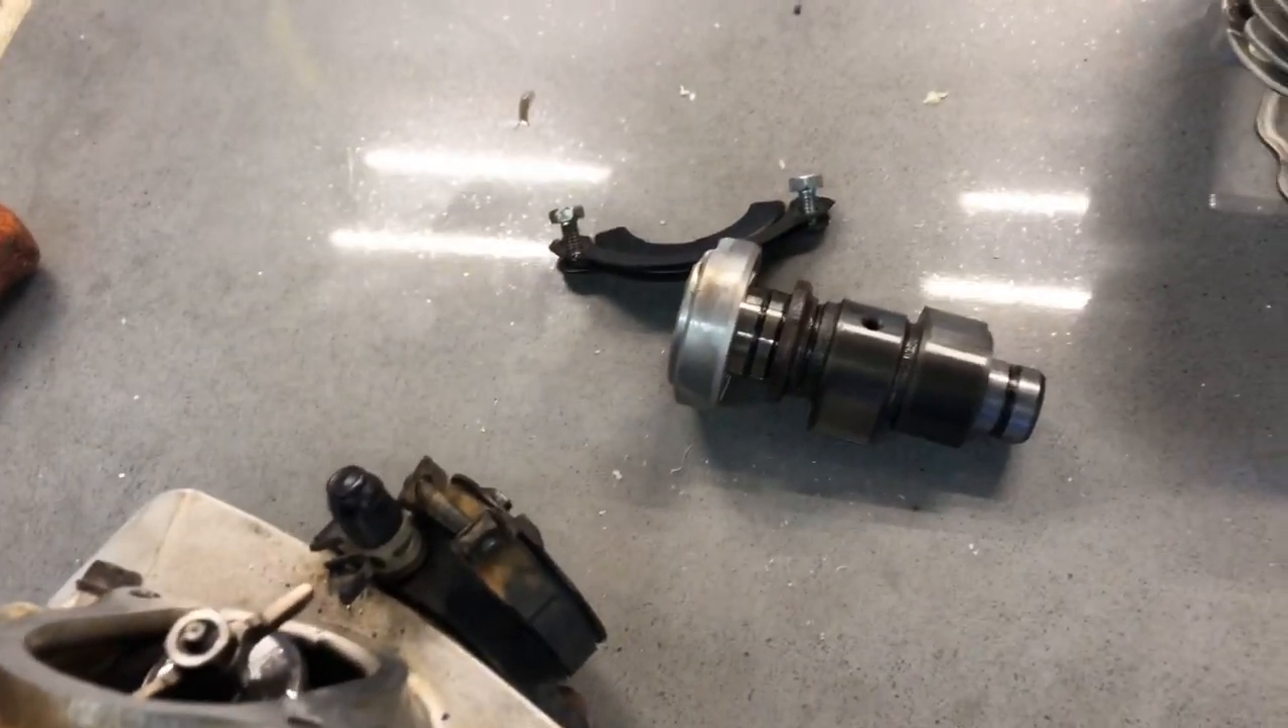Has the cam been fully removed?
Yes.